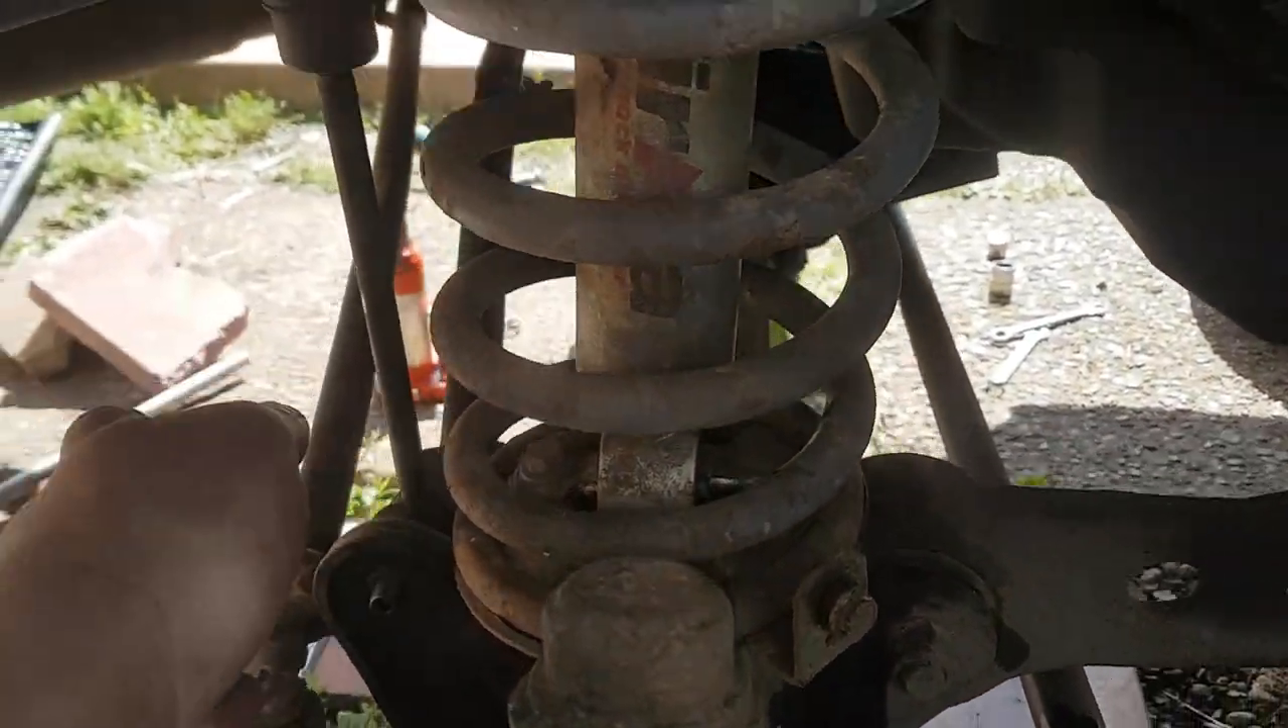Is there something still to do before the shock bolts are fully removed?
Yes.